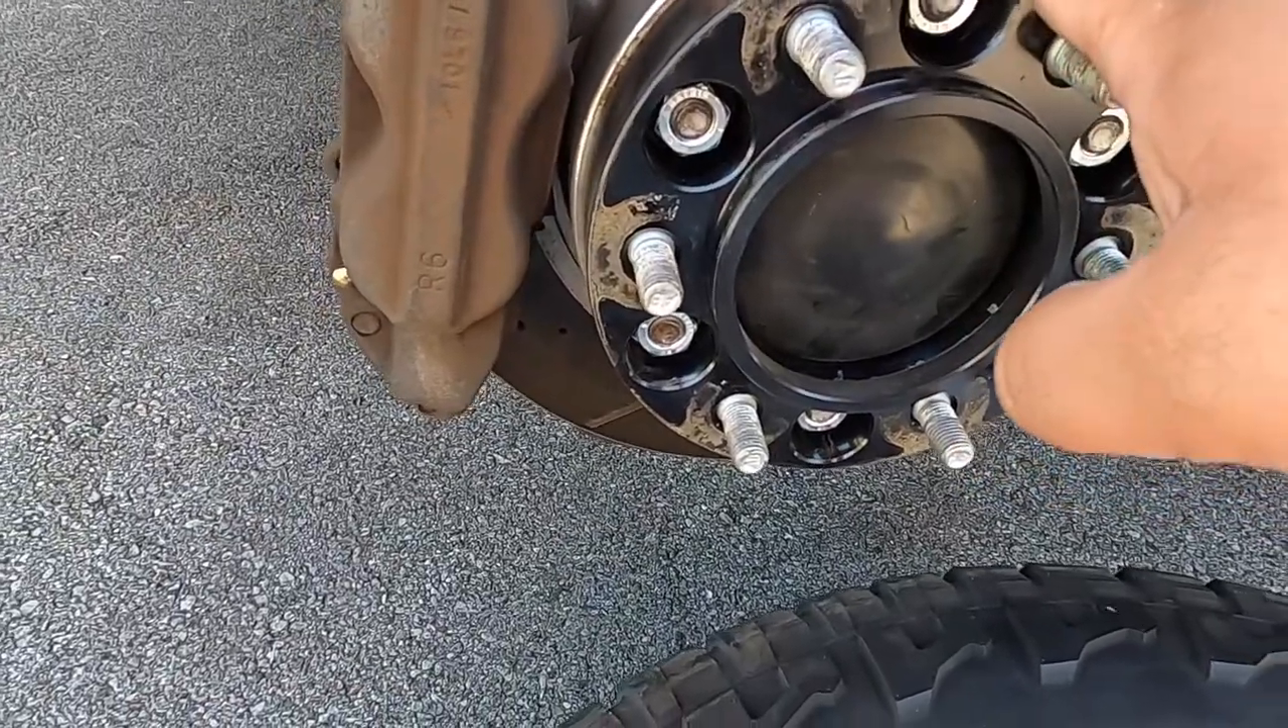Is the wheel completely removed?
Yes.